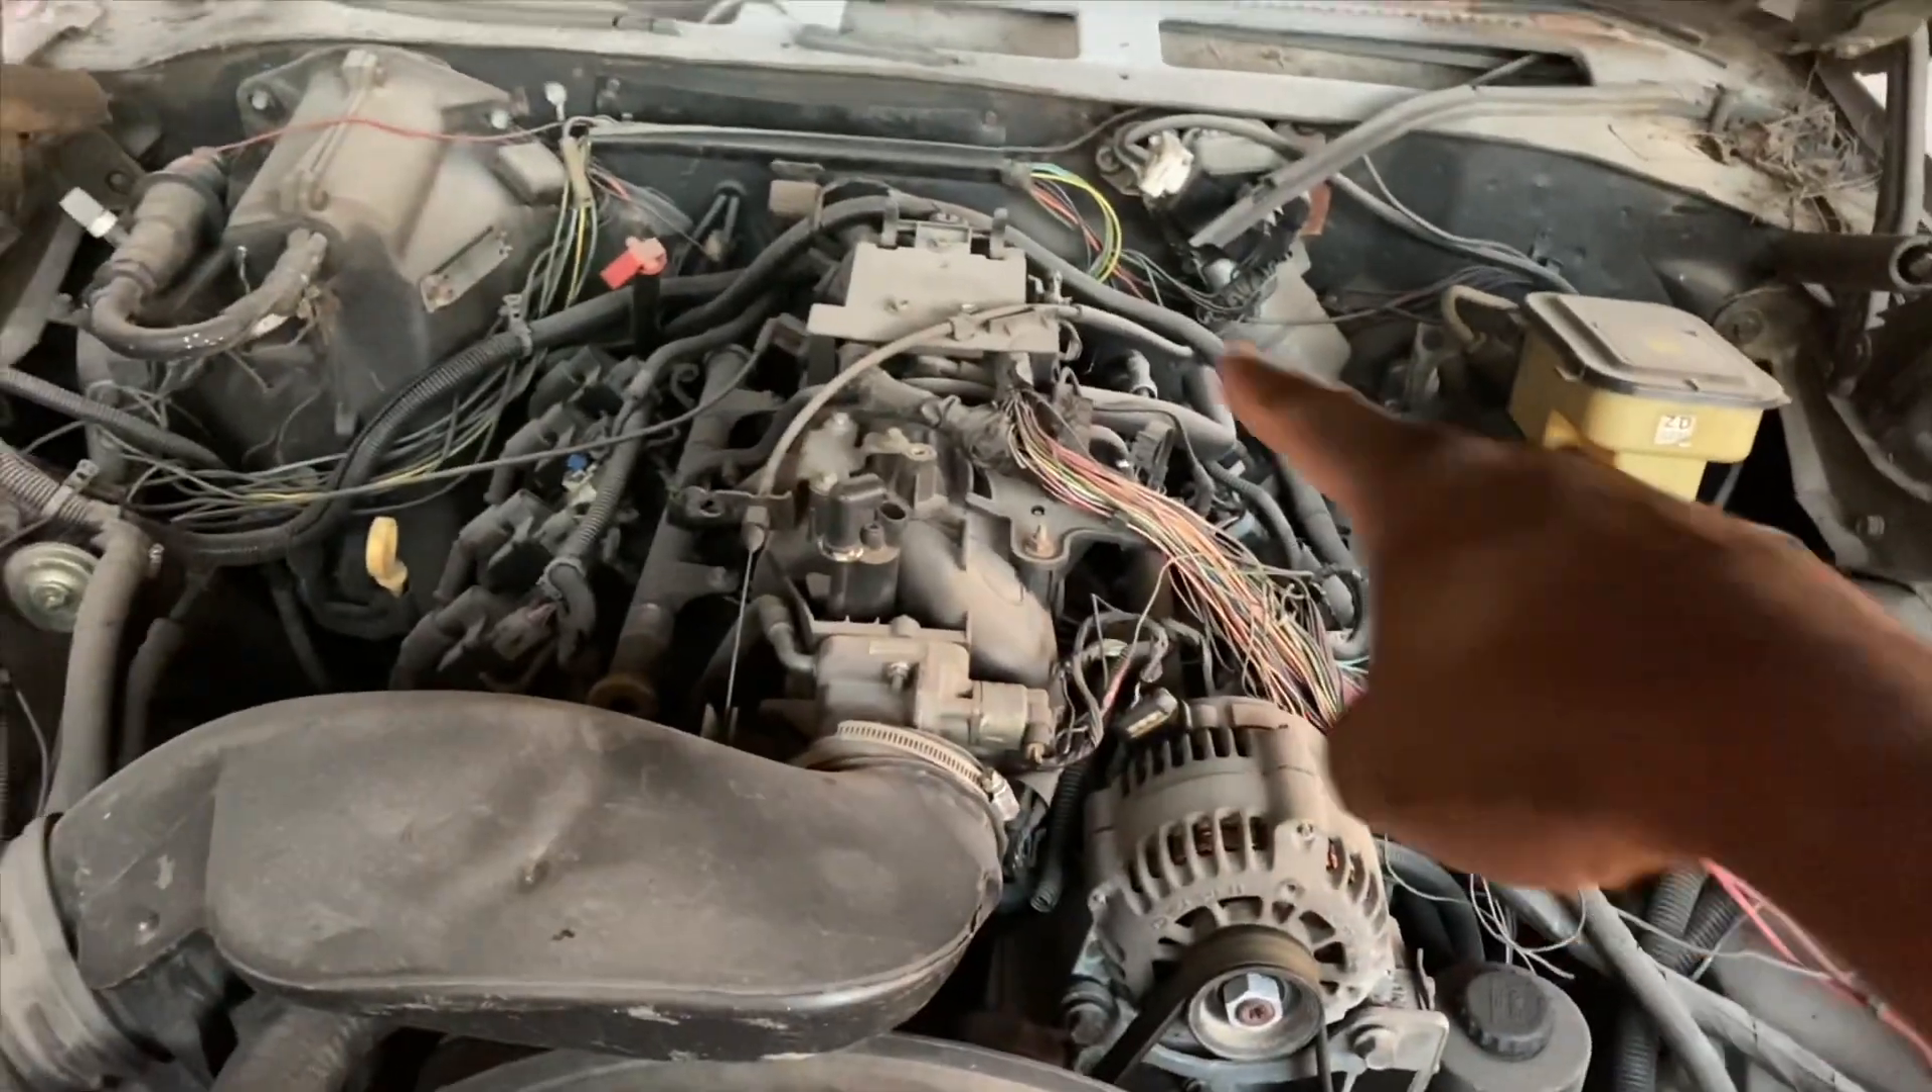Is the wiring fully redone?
No.